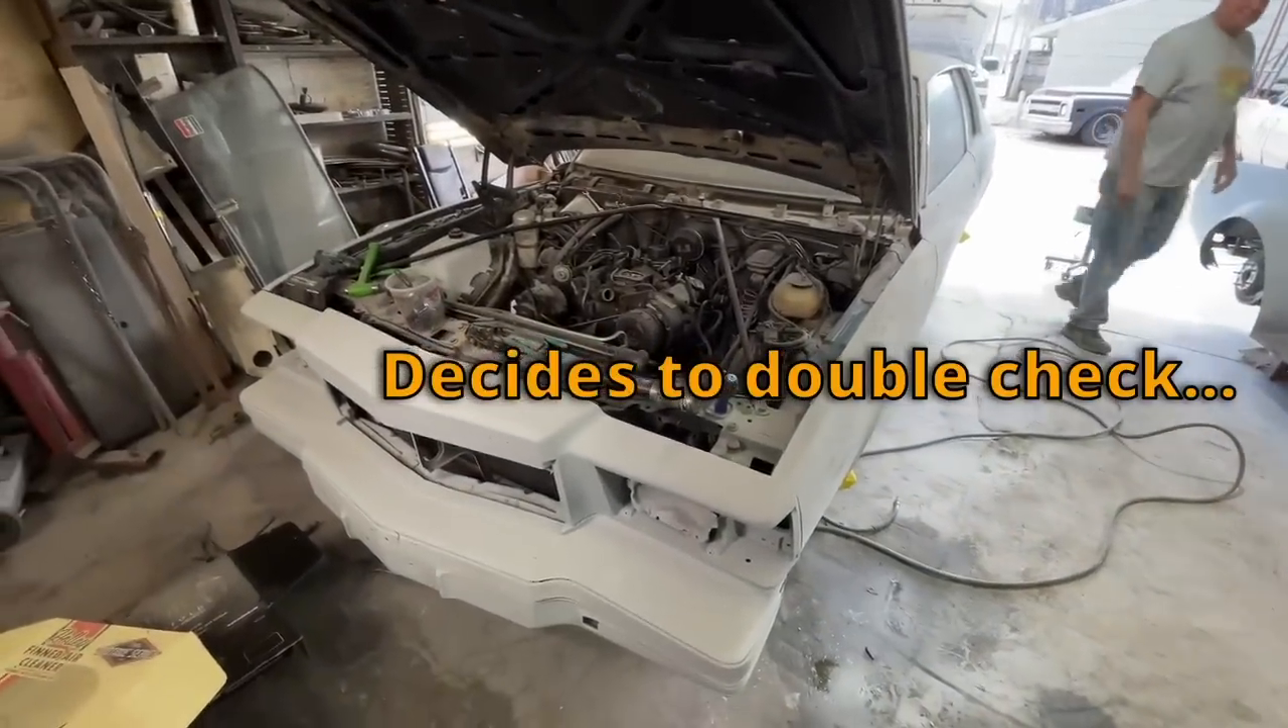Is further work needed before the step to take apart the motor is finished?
Yes.